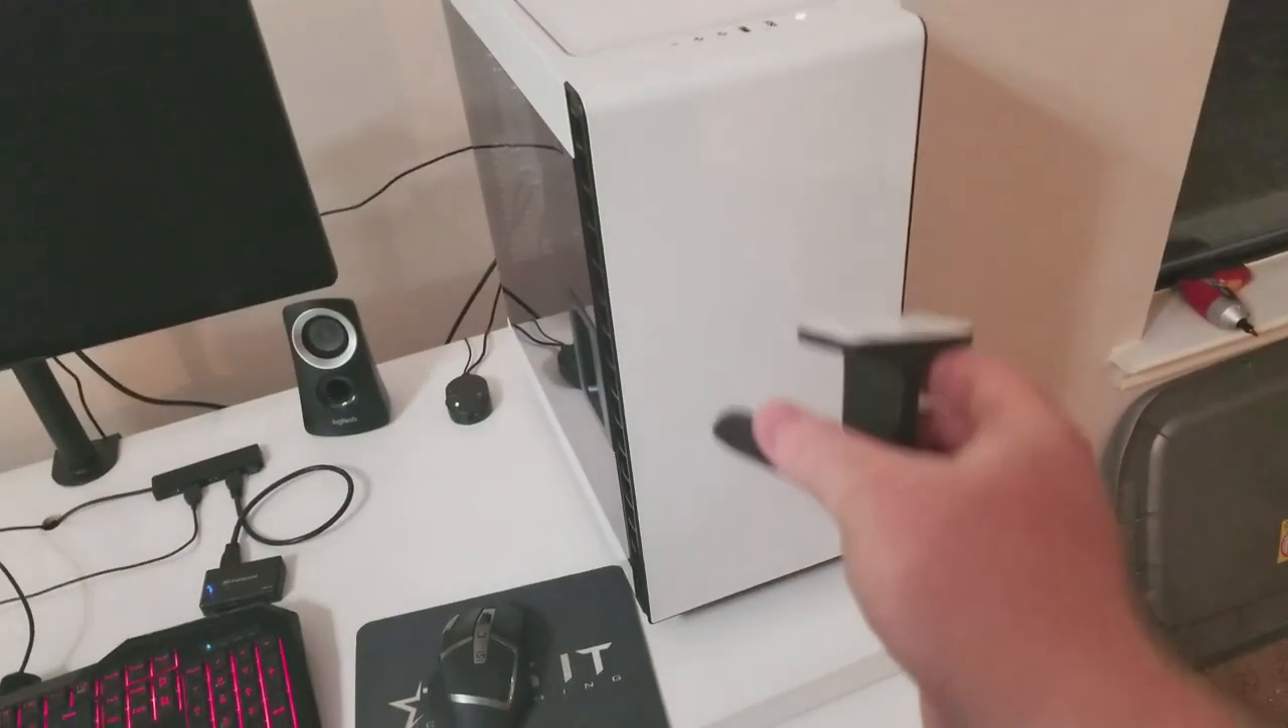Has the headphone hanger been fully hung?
No.